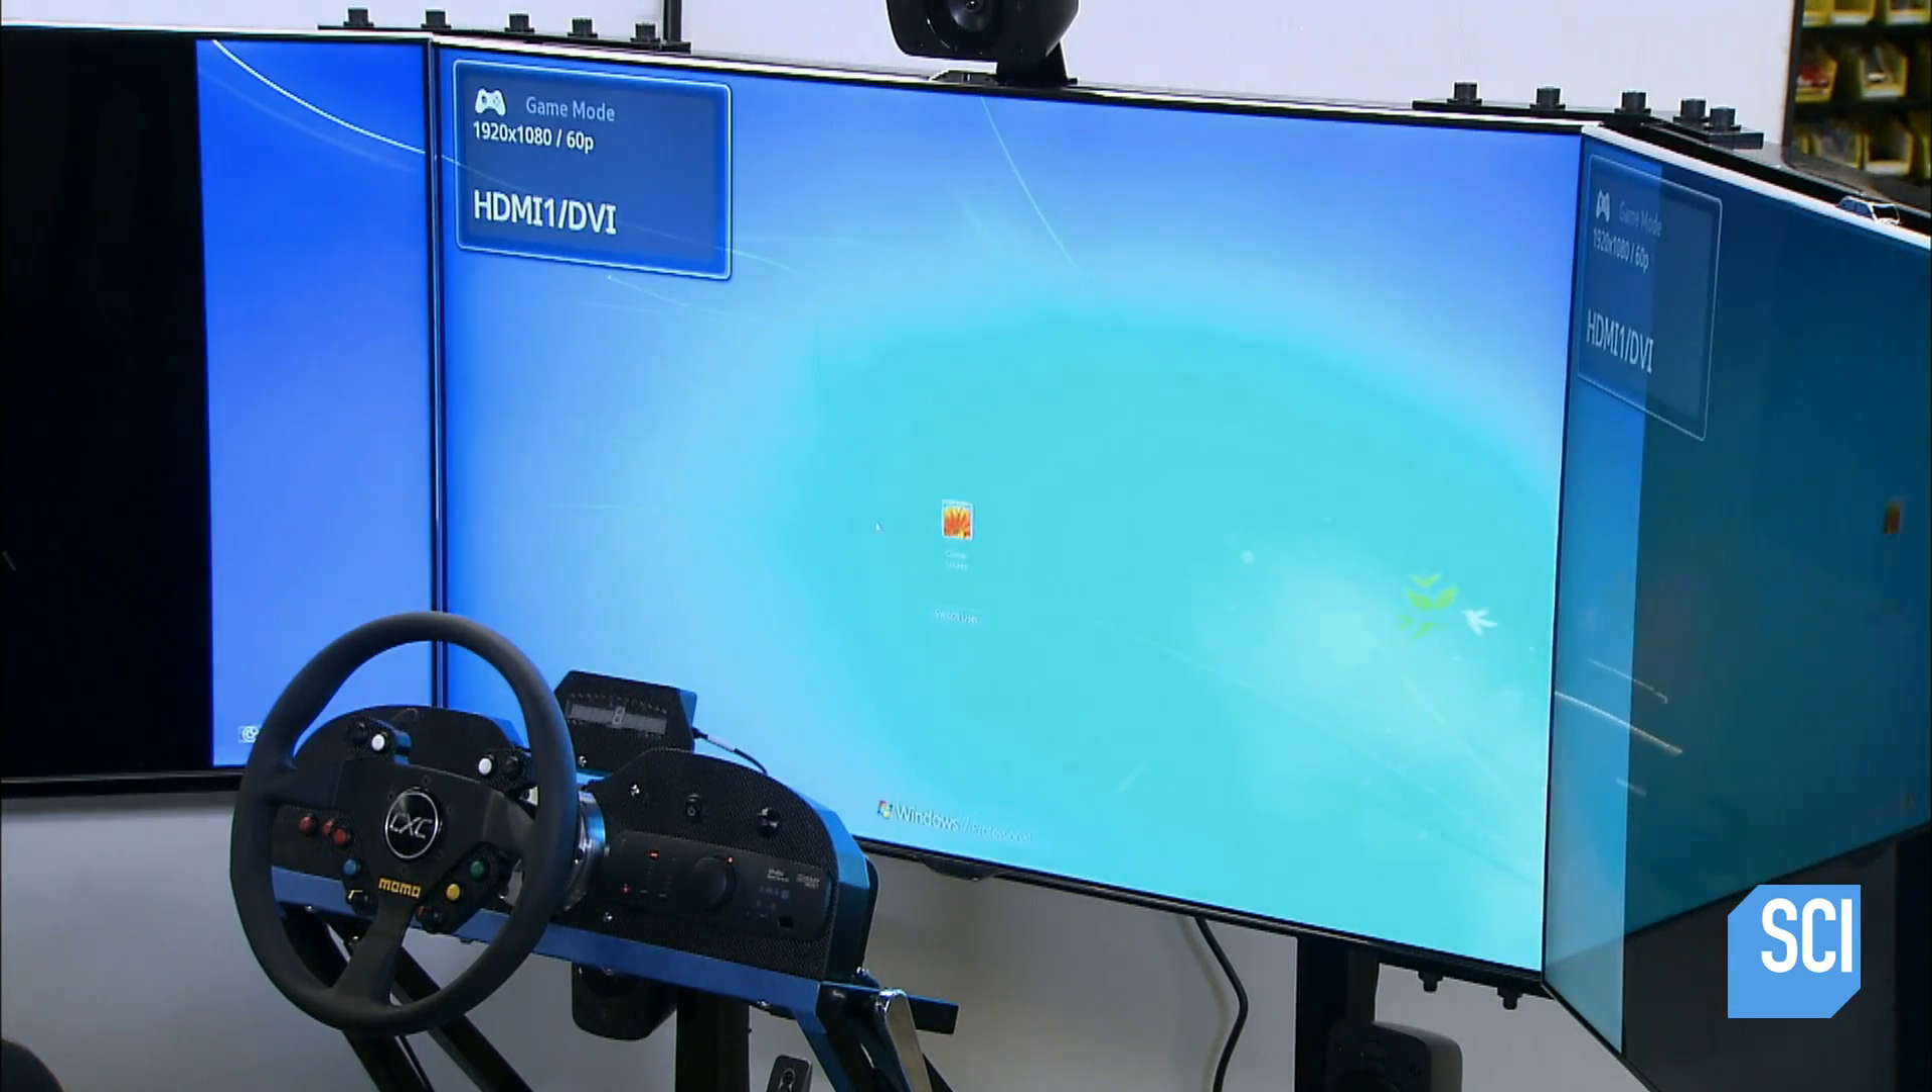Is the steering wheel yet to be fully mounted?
No.